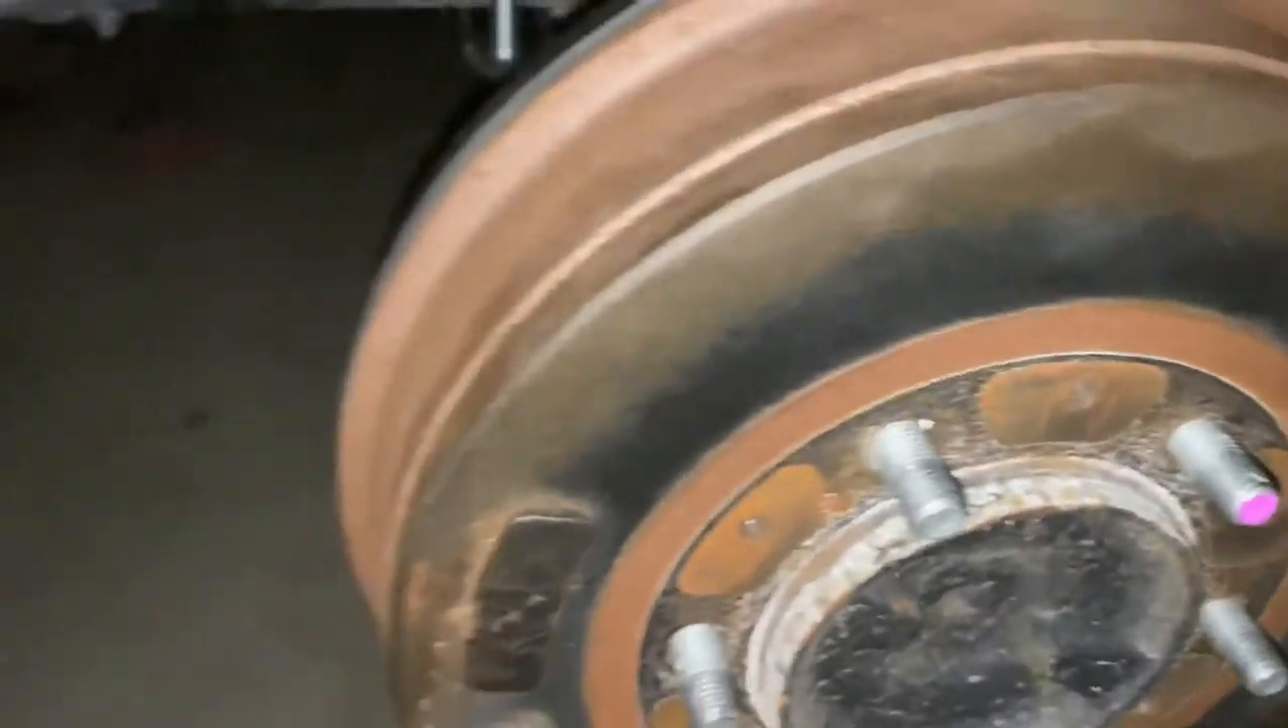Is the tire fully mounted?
No.